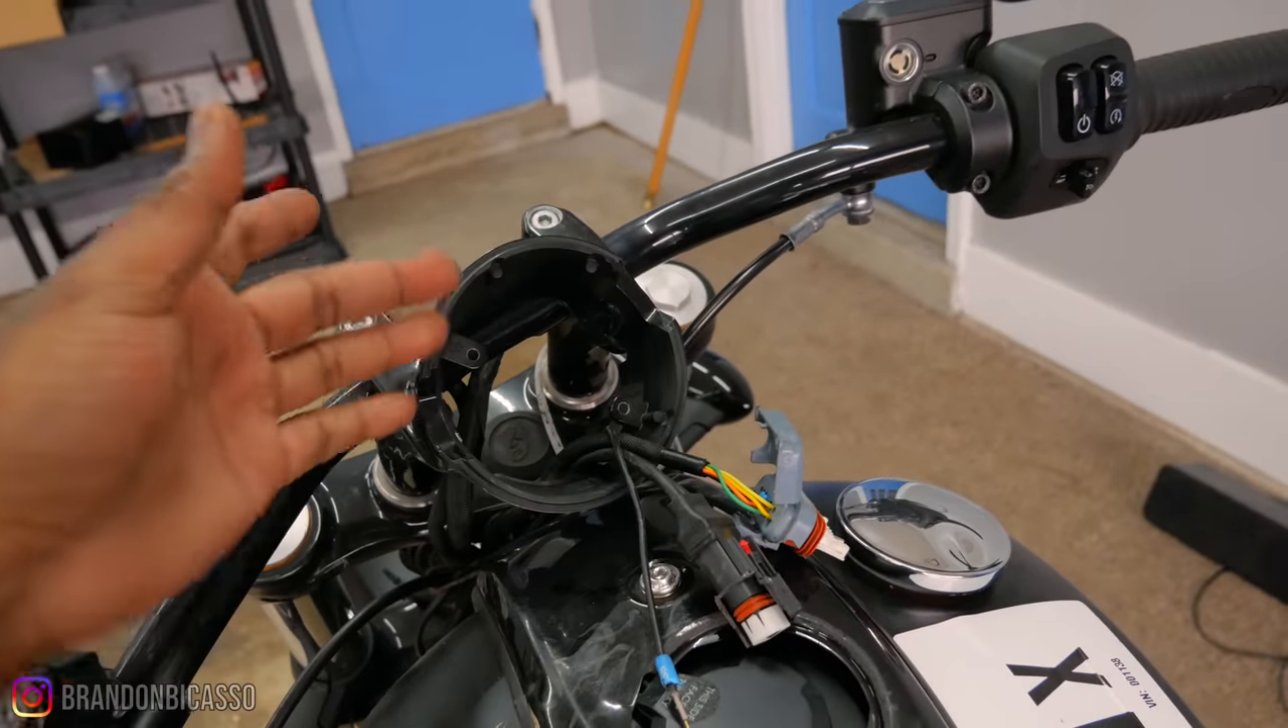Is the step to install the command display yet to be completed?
Yes.